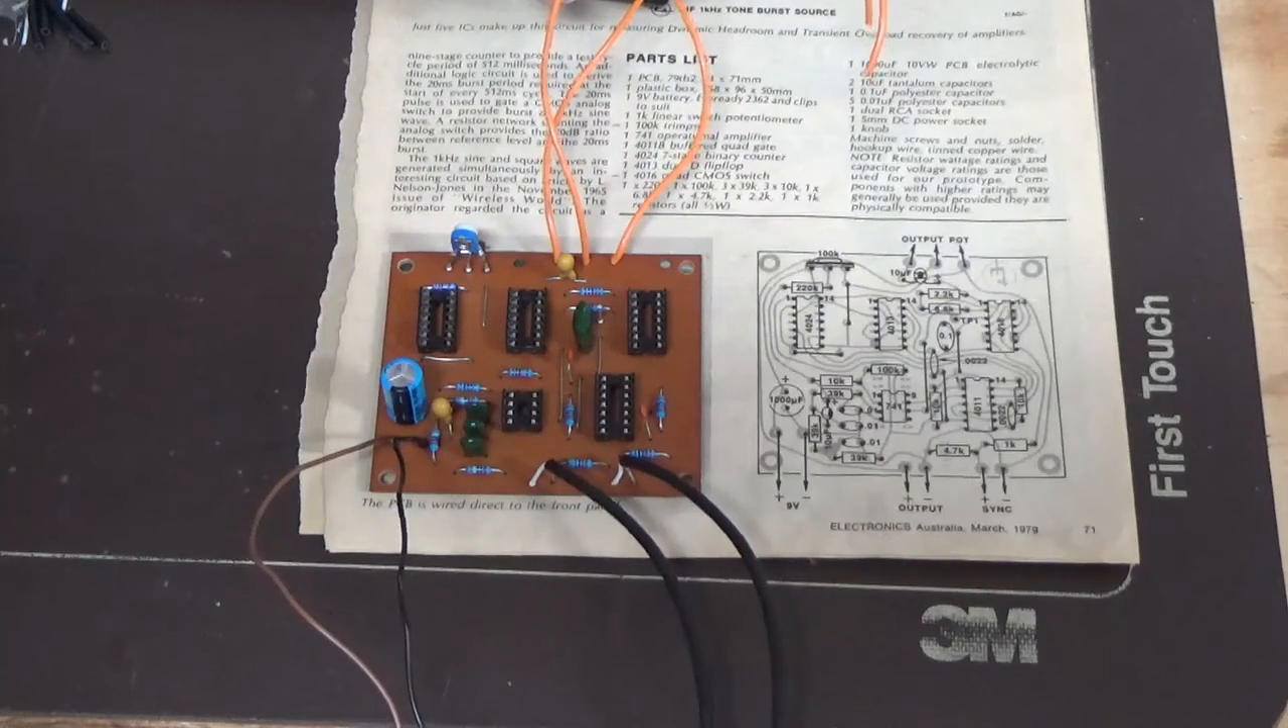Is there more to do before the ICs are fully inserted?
Yes.